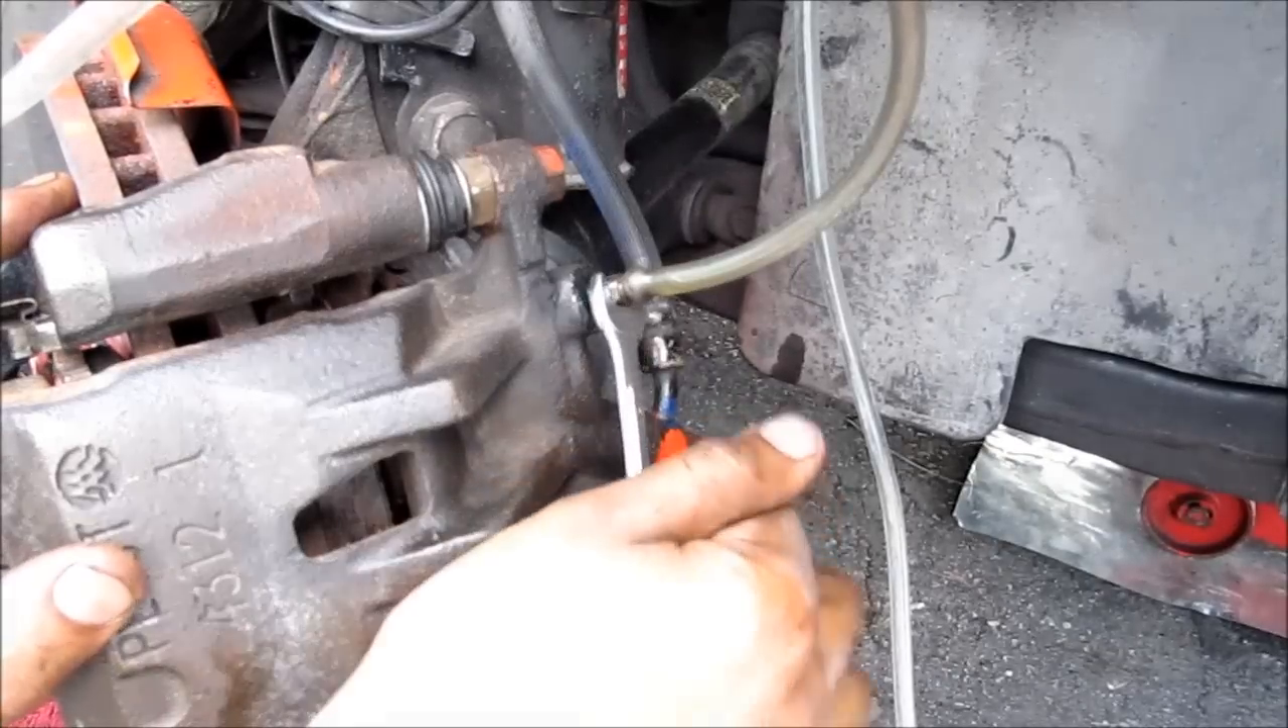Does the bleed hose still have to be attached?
No.